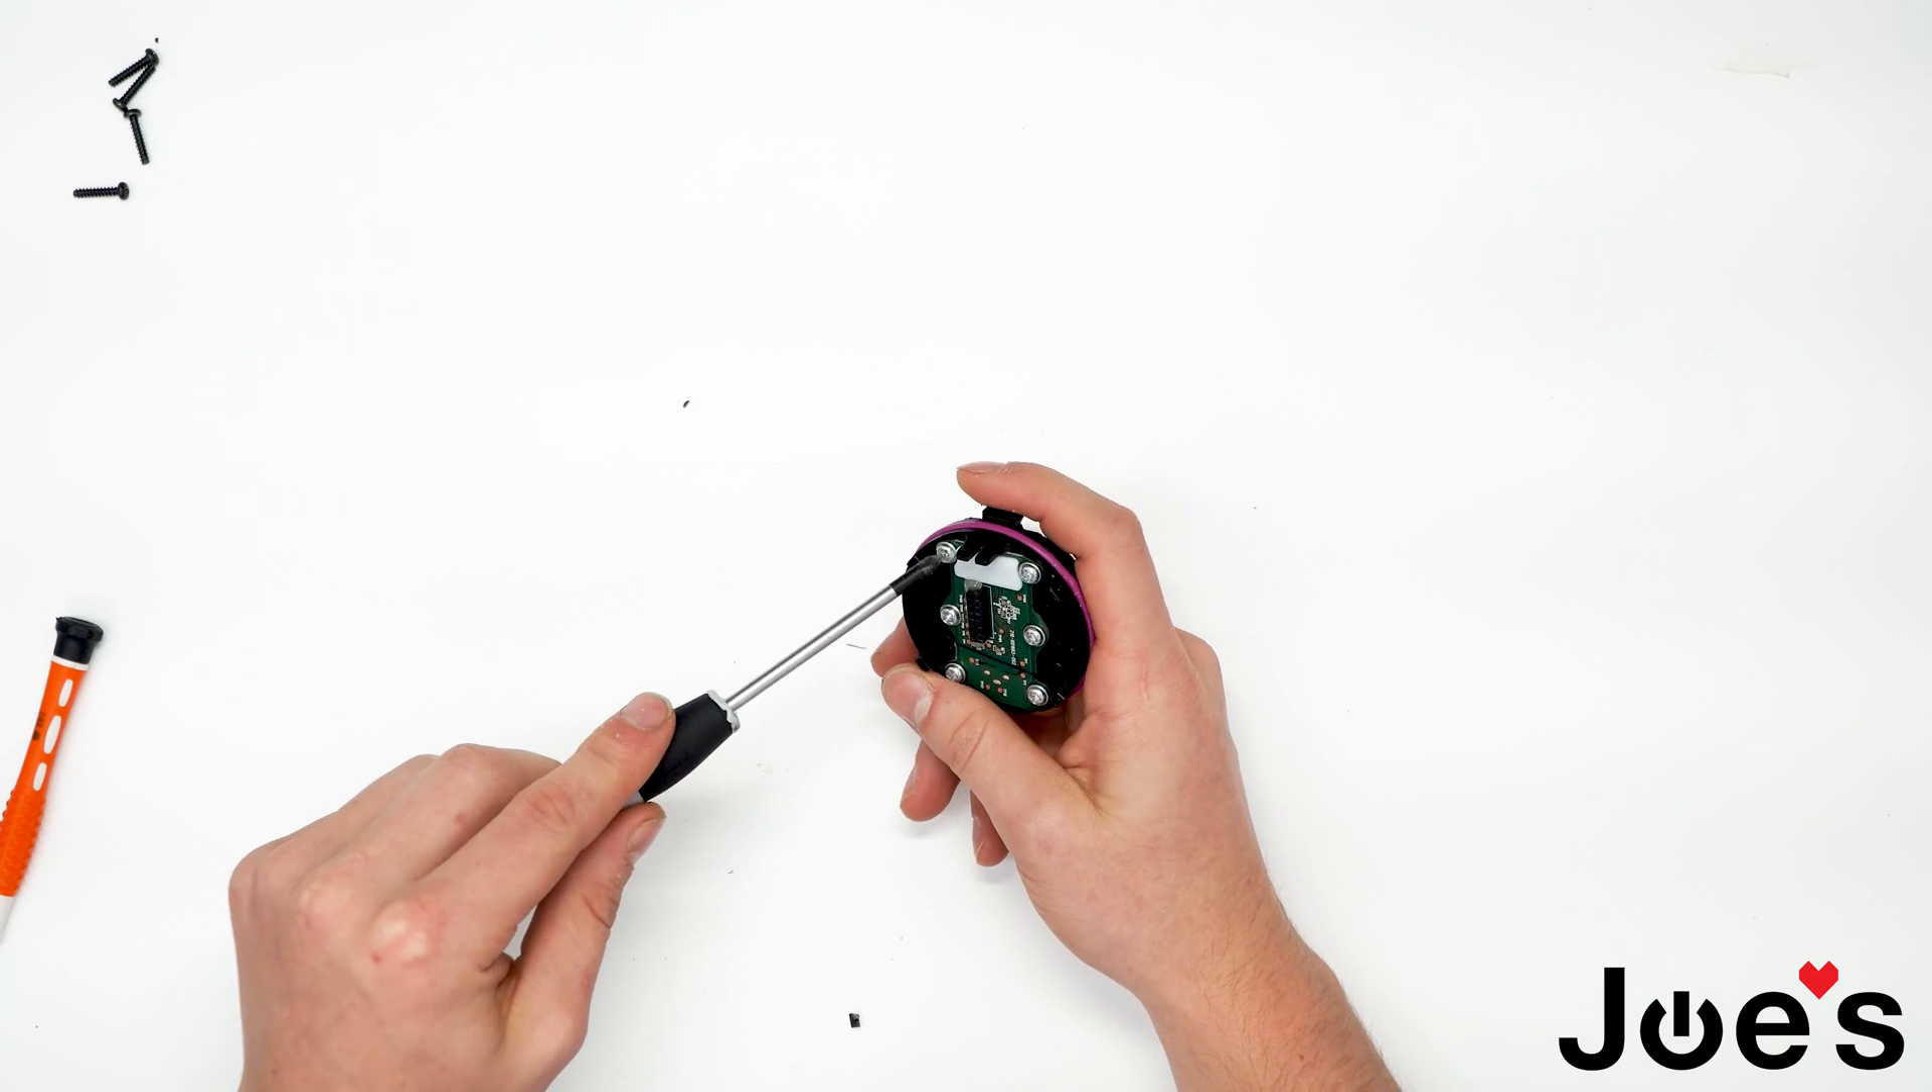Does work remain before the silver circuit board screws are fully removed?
Yes.